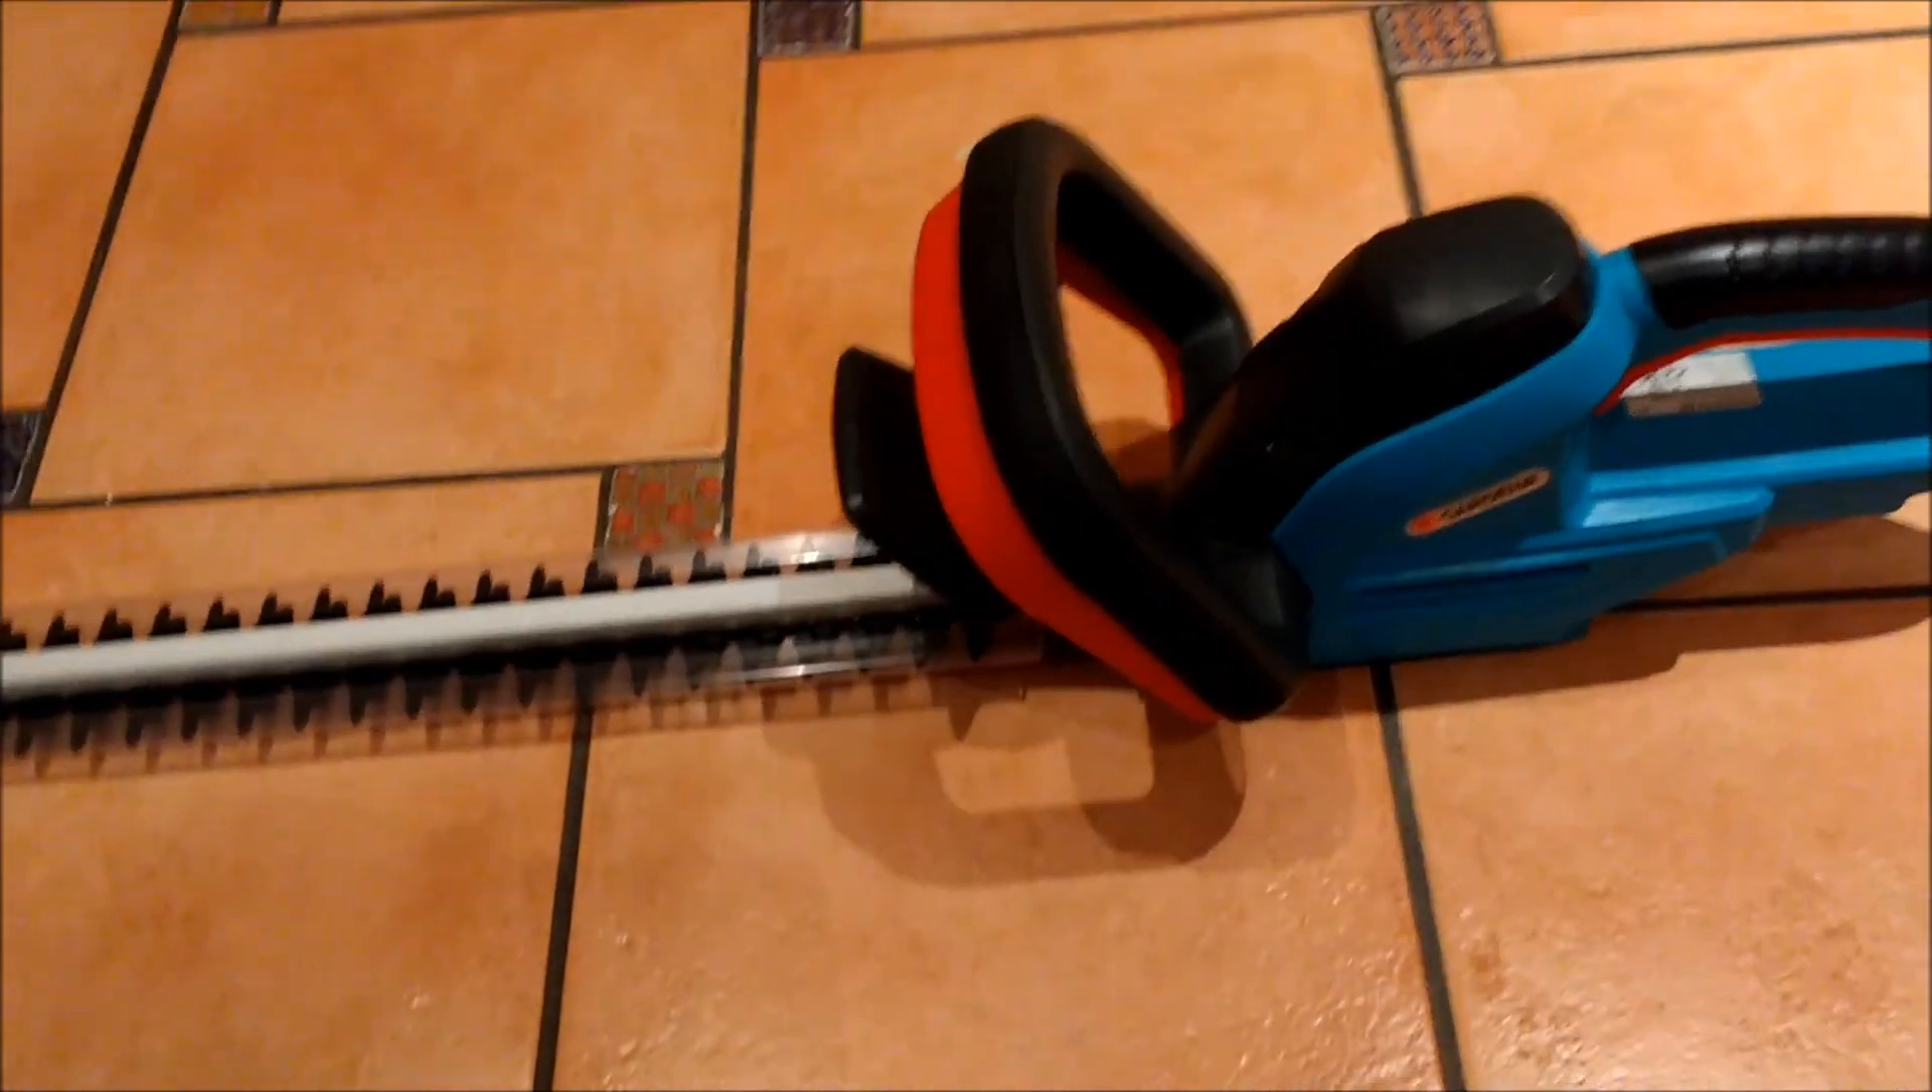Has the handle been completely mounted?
Yes.